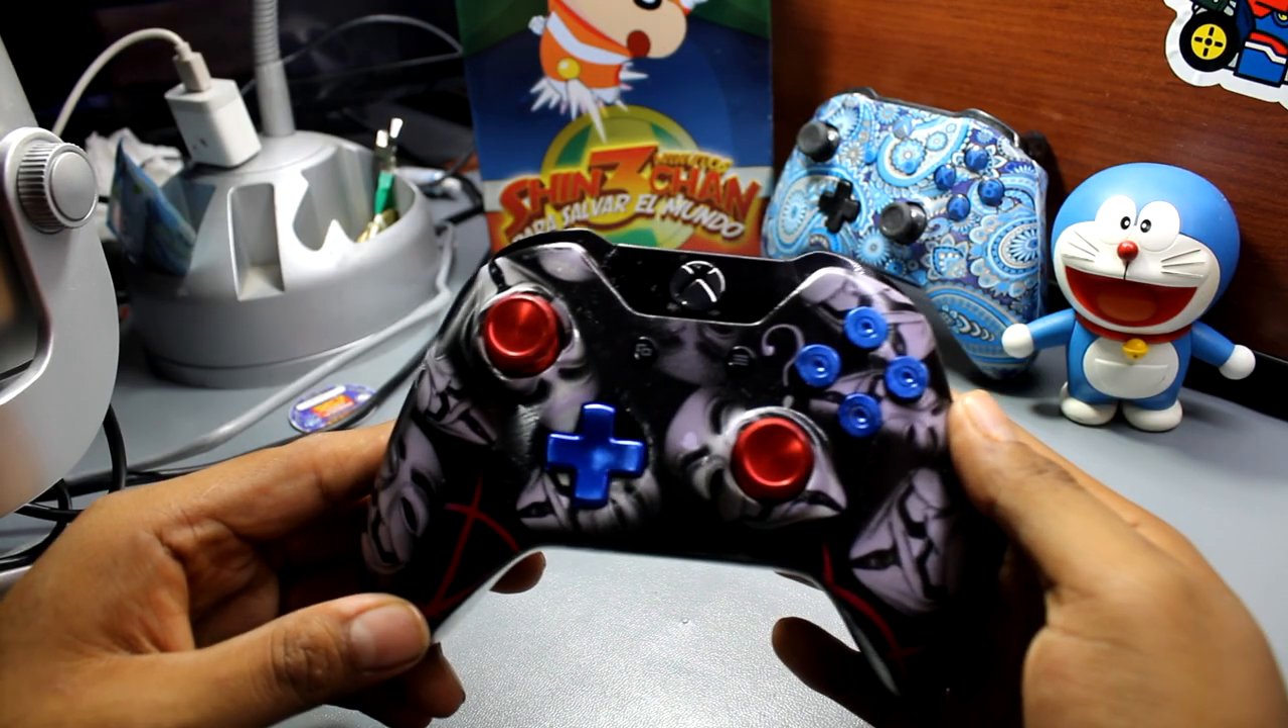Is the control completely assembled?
Yes.